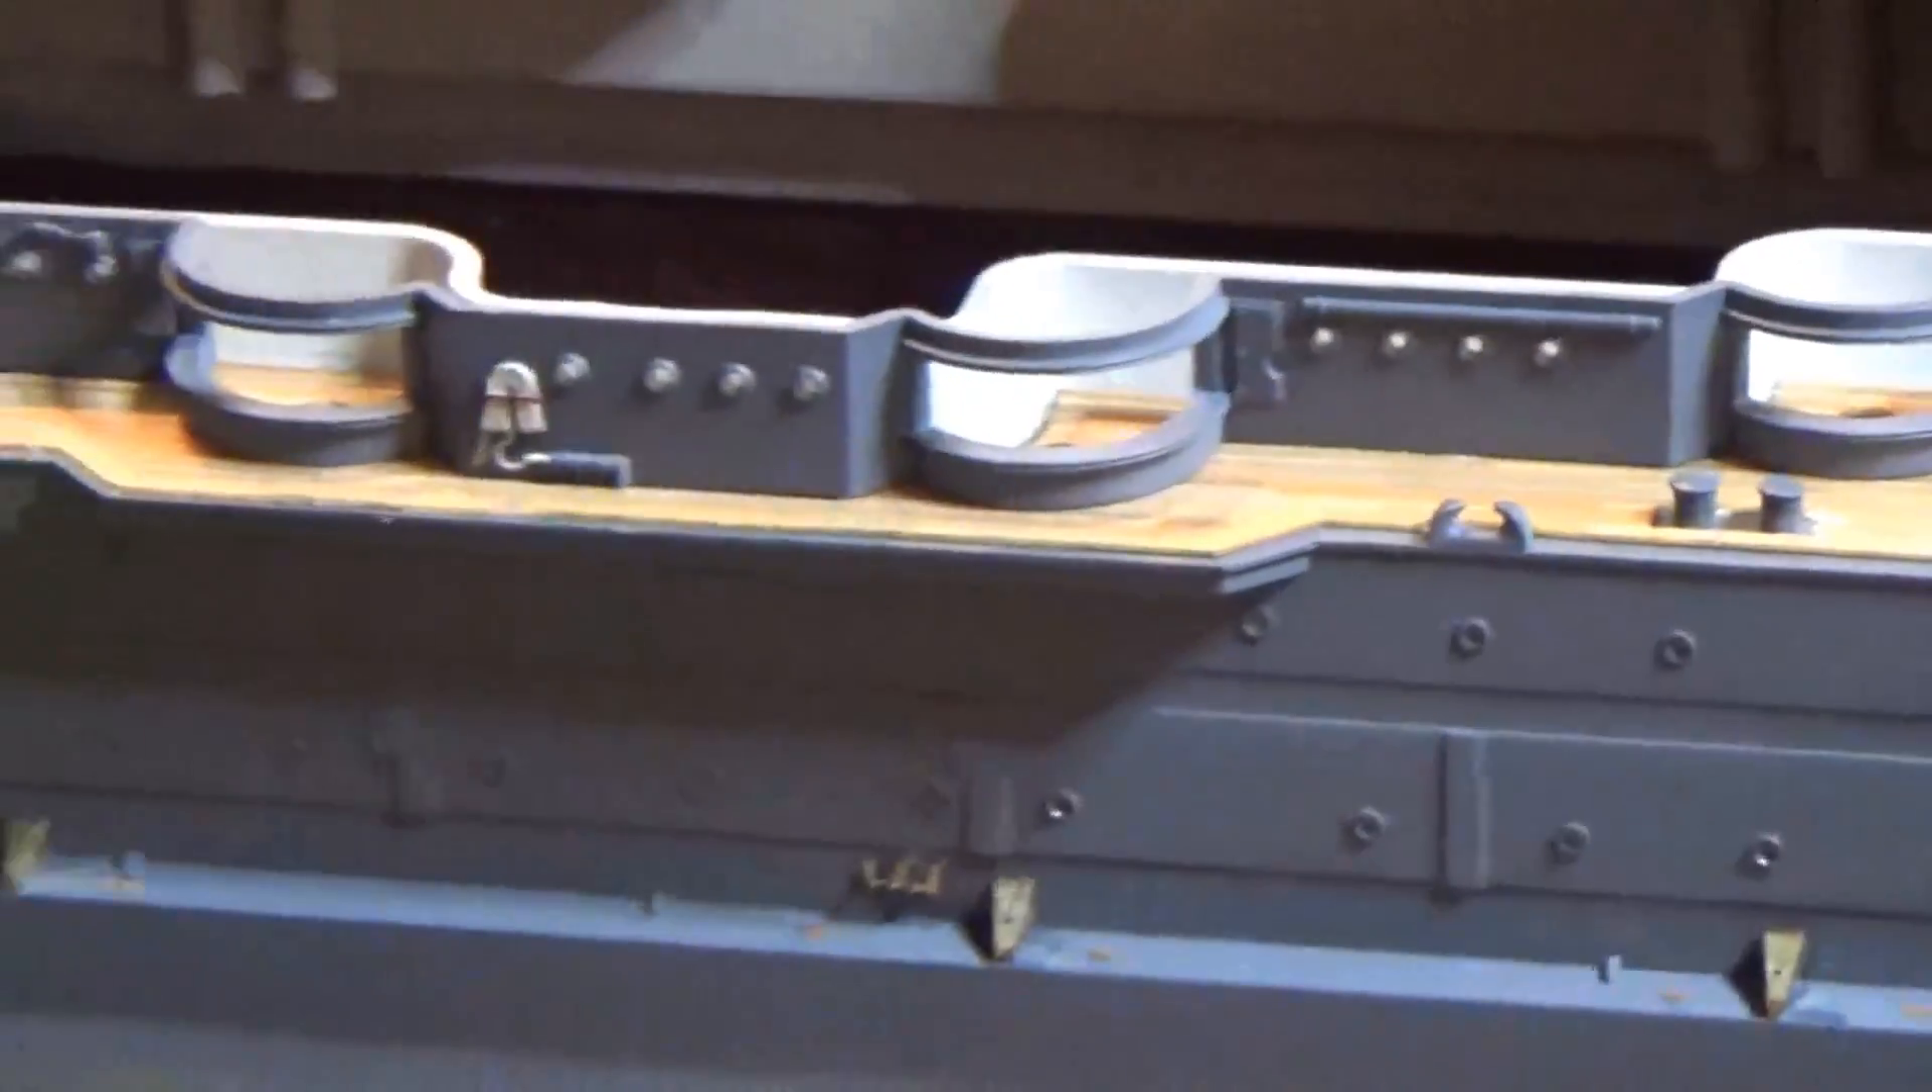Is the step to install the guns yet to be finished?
Yes.